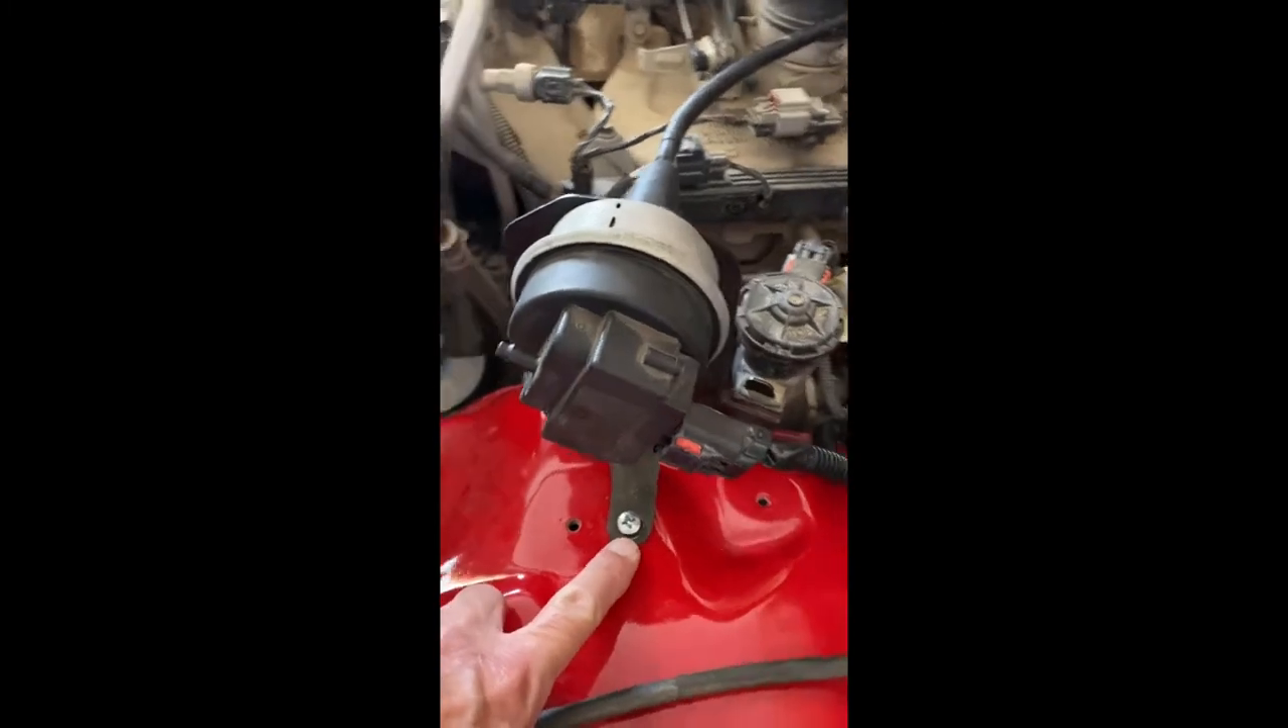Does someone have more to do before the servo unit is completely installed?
No.